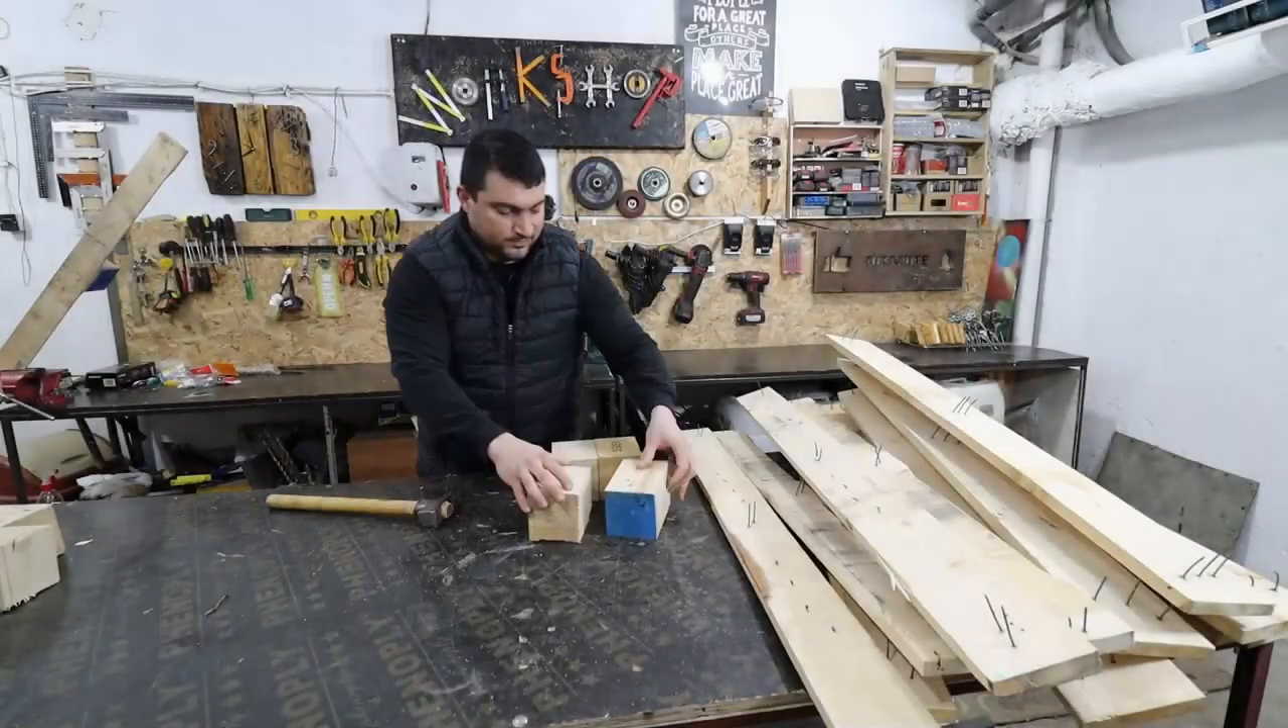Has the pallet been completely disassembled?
Yes.